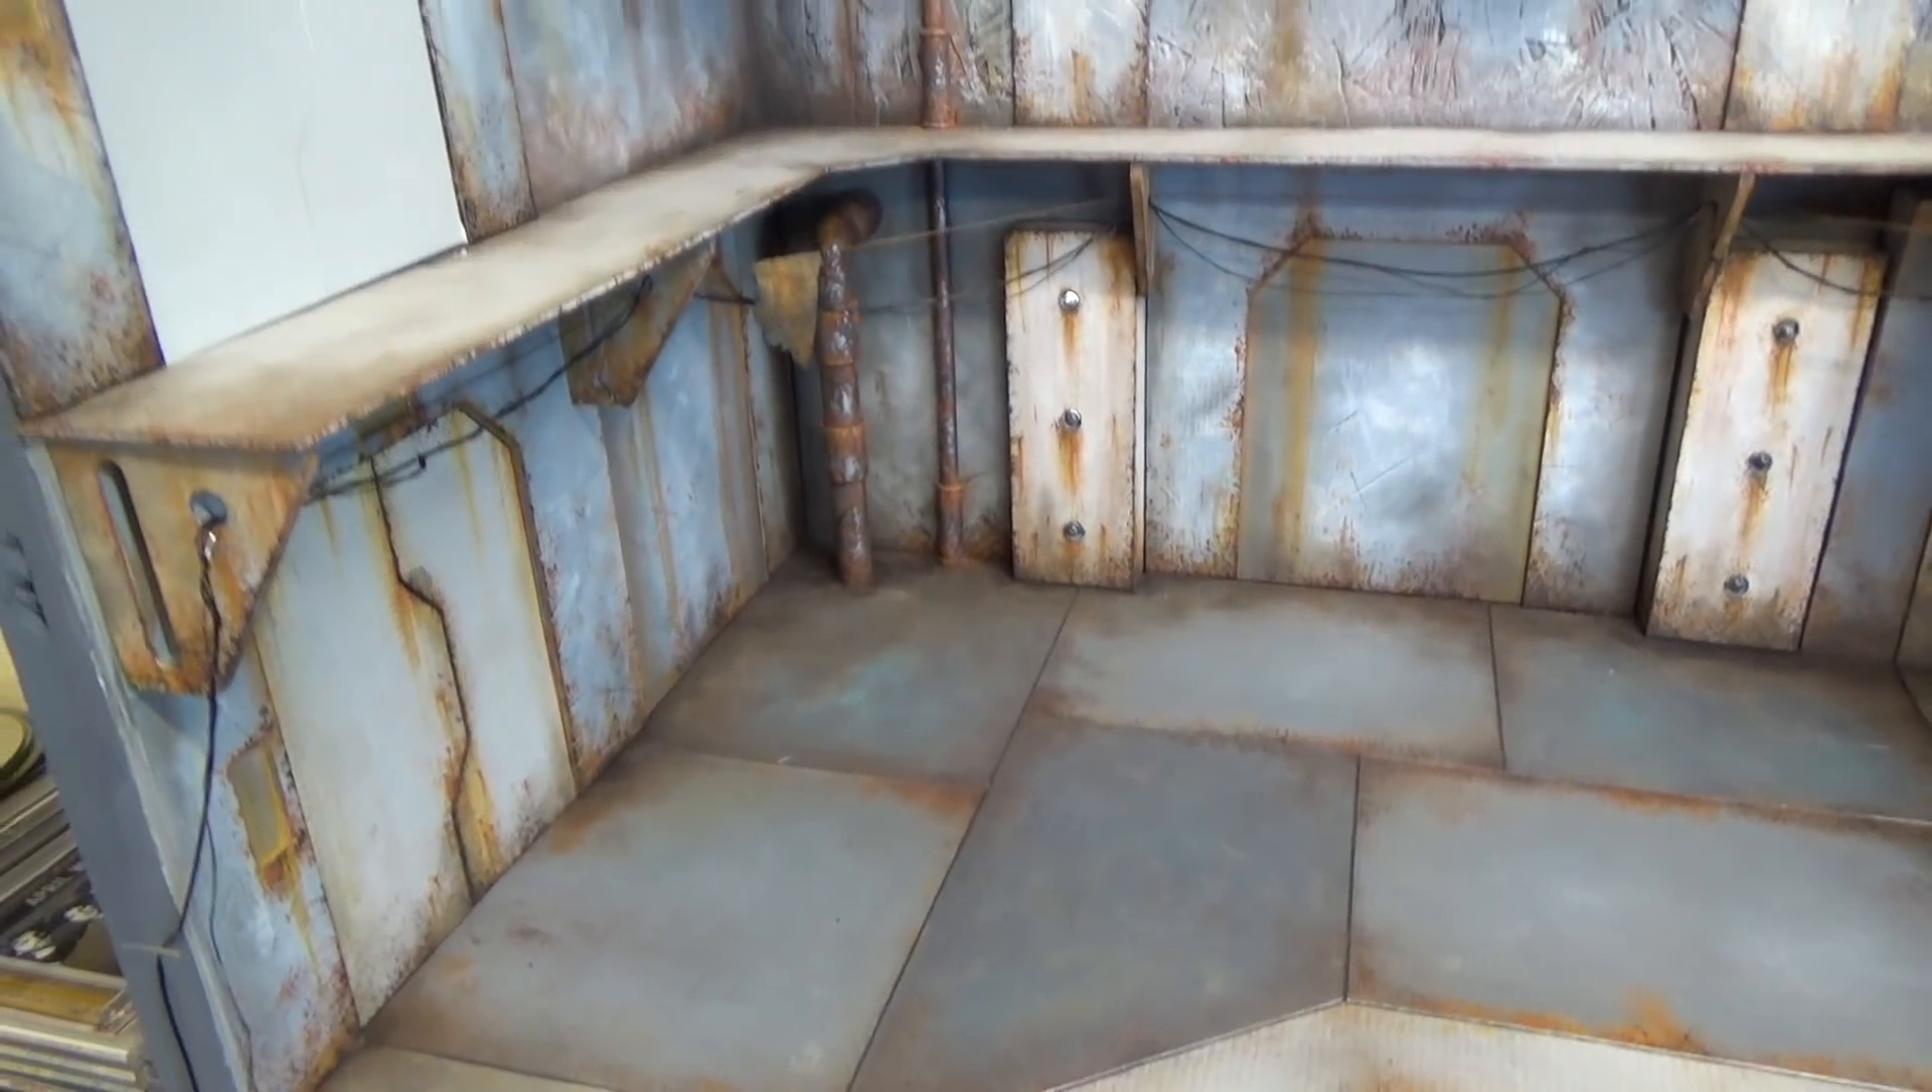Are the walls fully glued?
Yes.